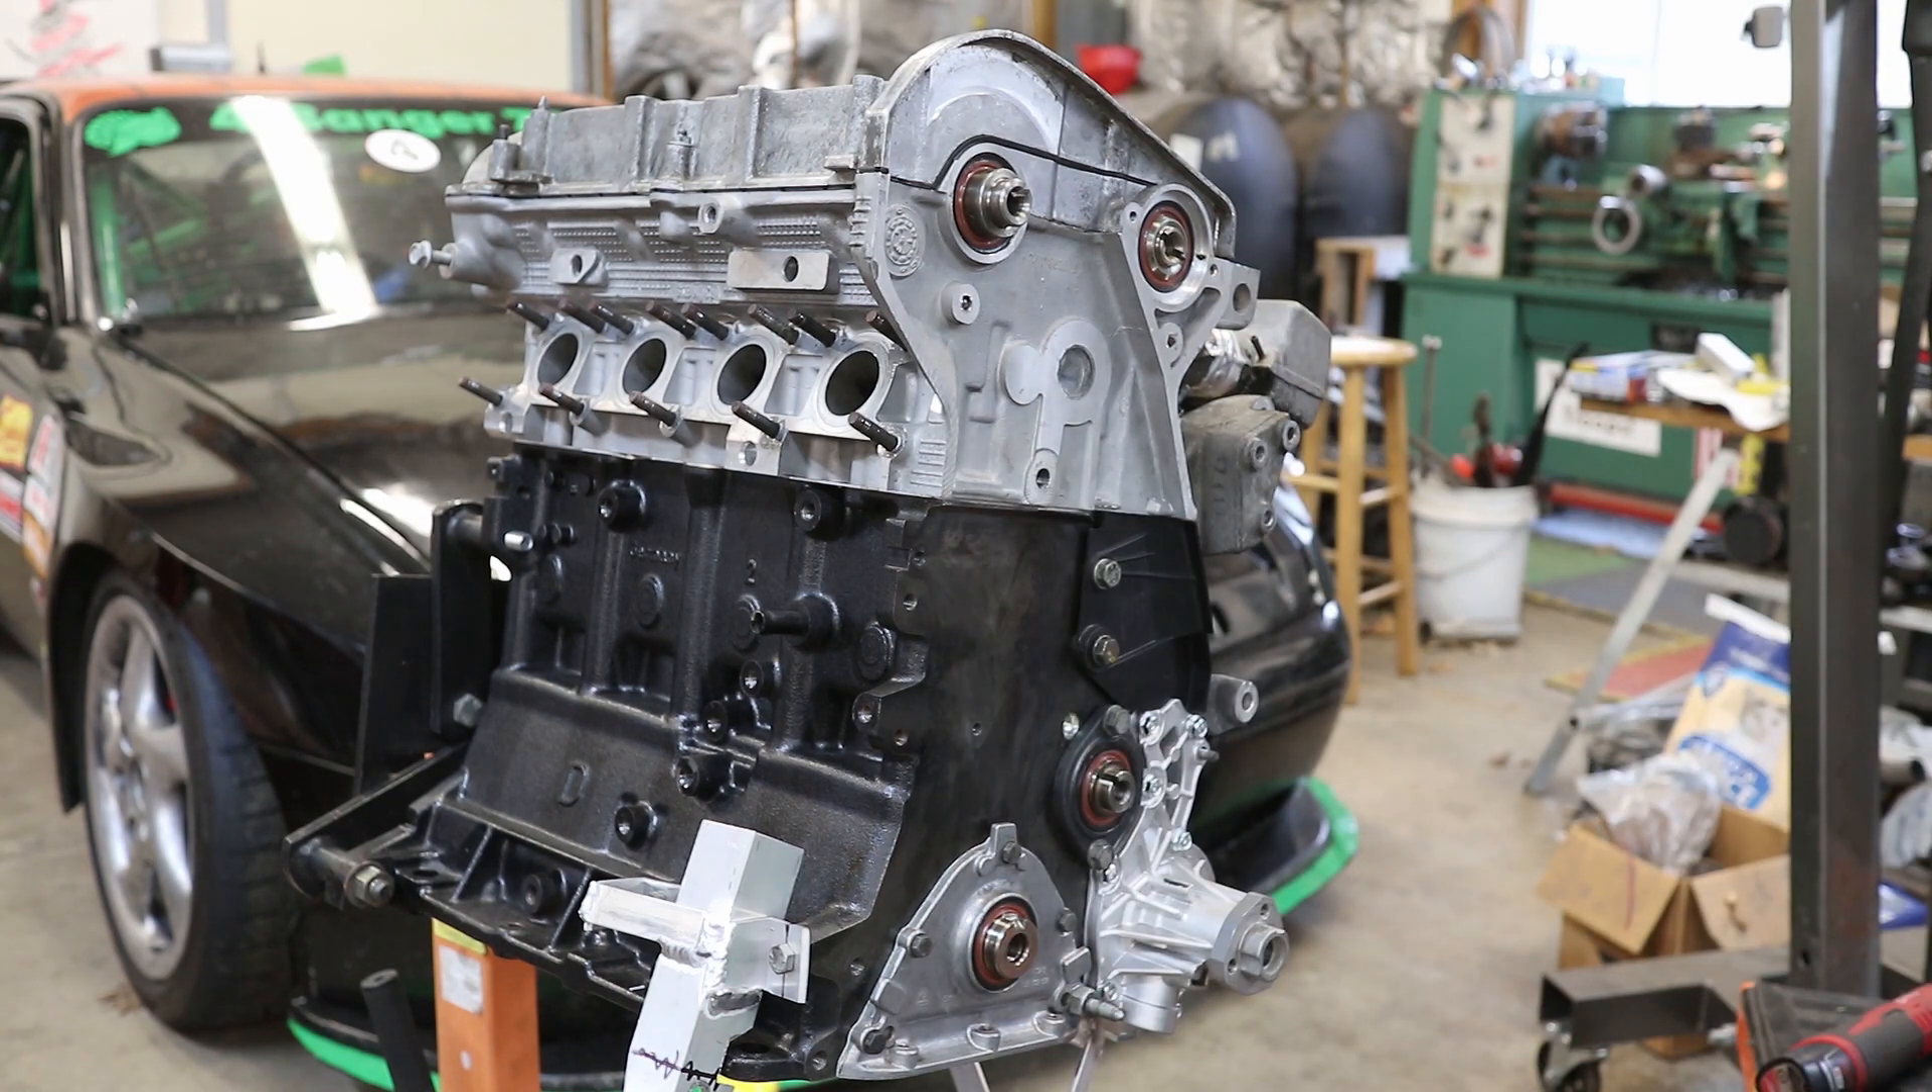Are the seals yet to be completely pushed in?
No.